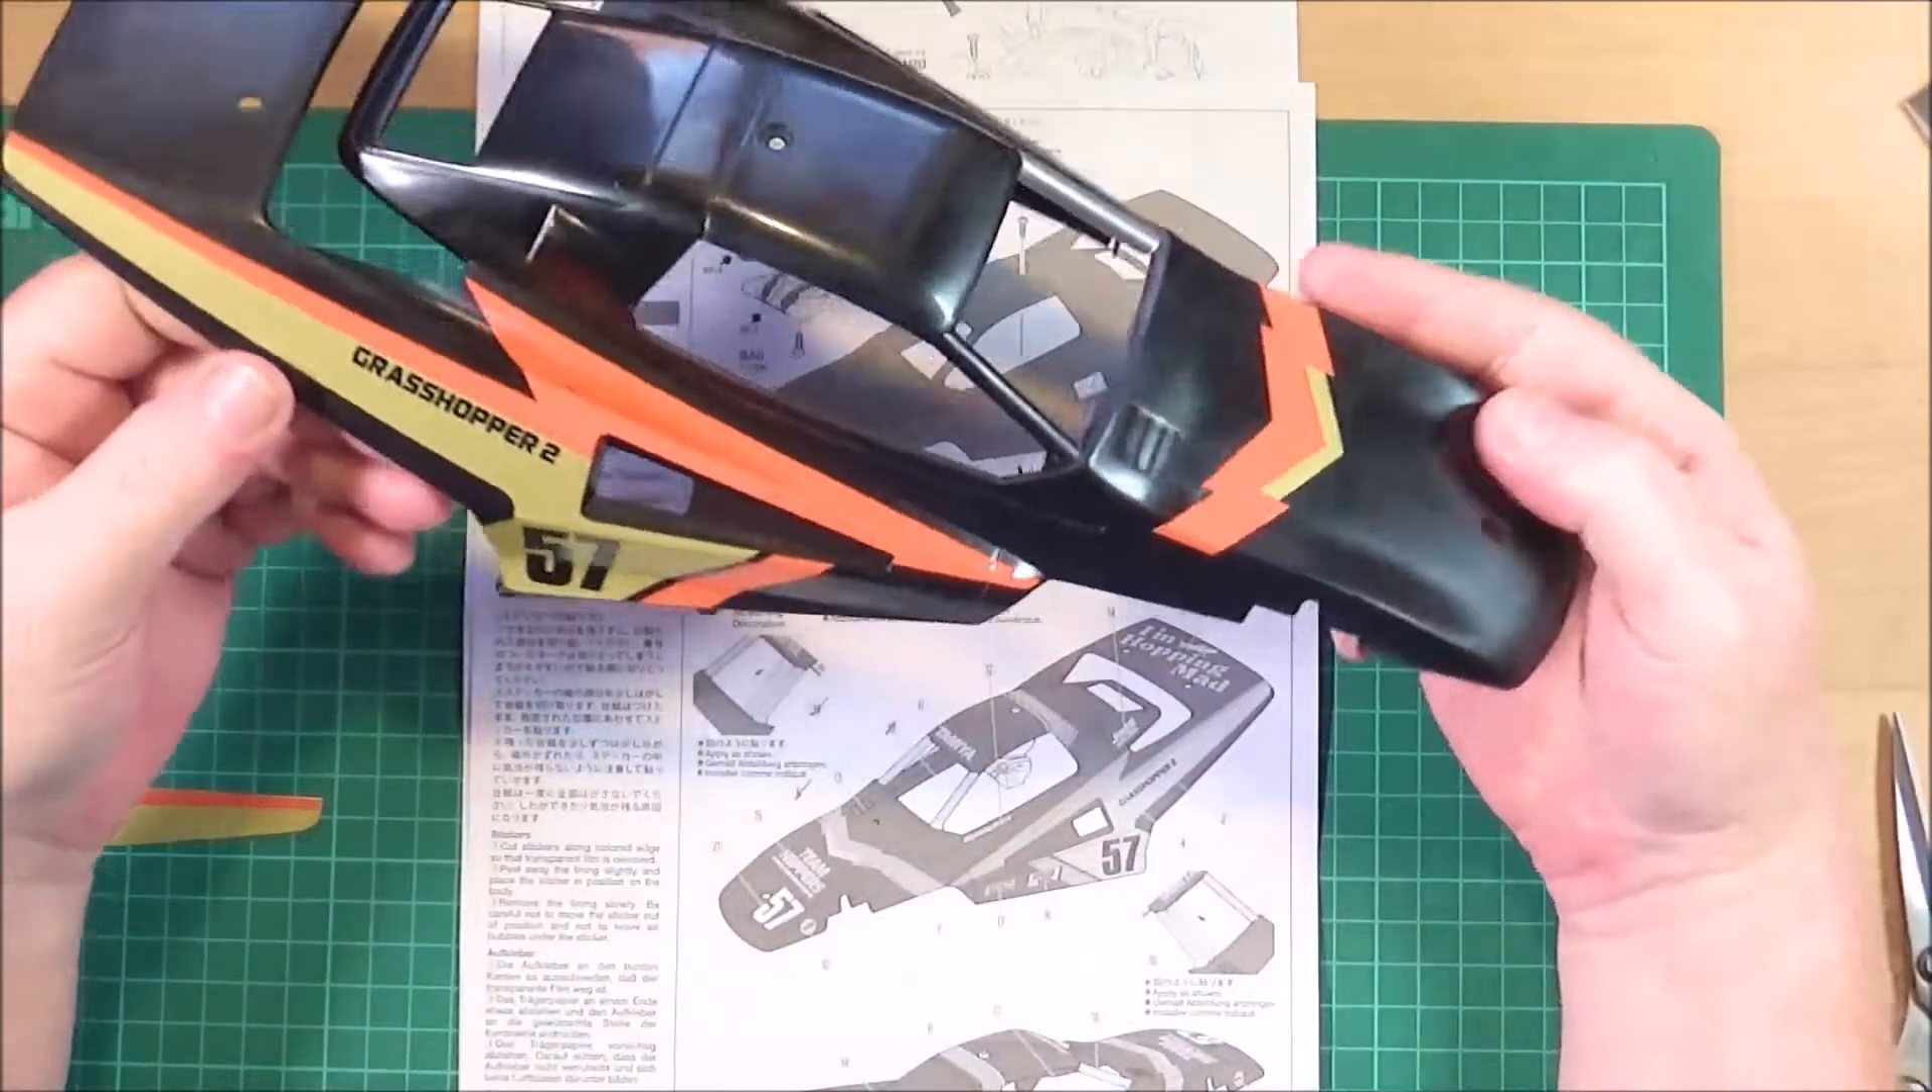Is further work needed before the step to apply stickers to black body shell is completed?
Yes.